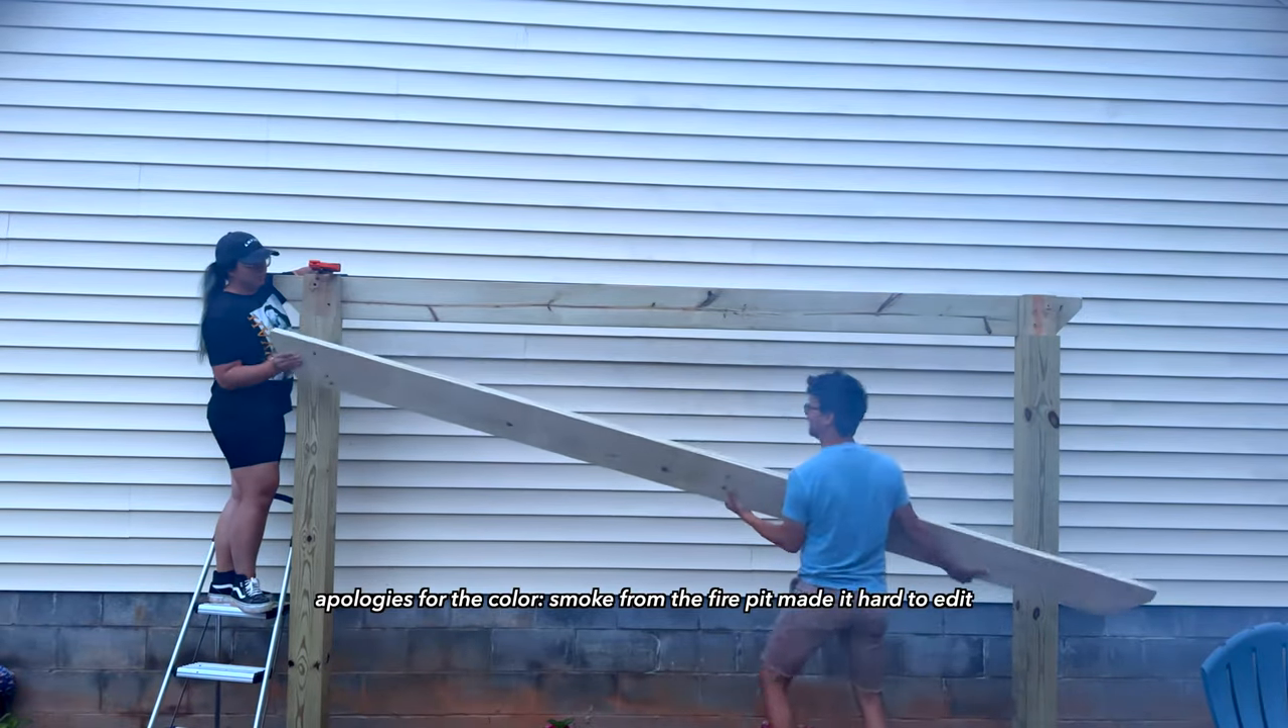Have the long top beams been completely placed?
No.